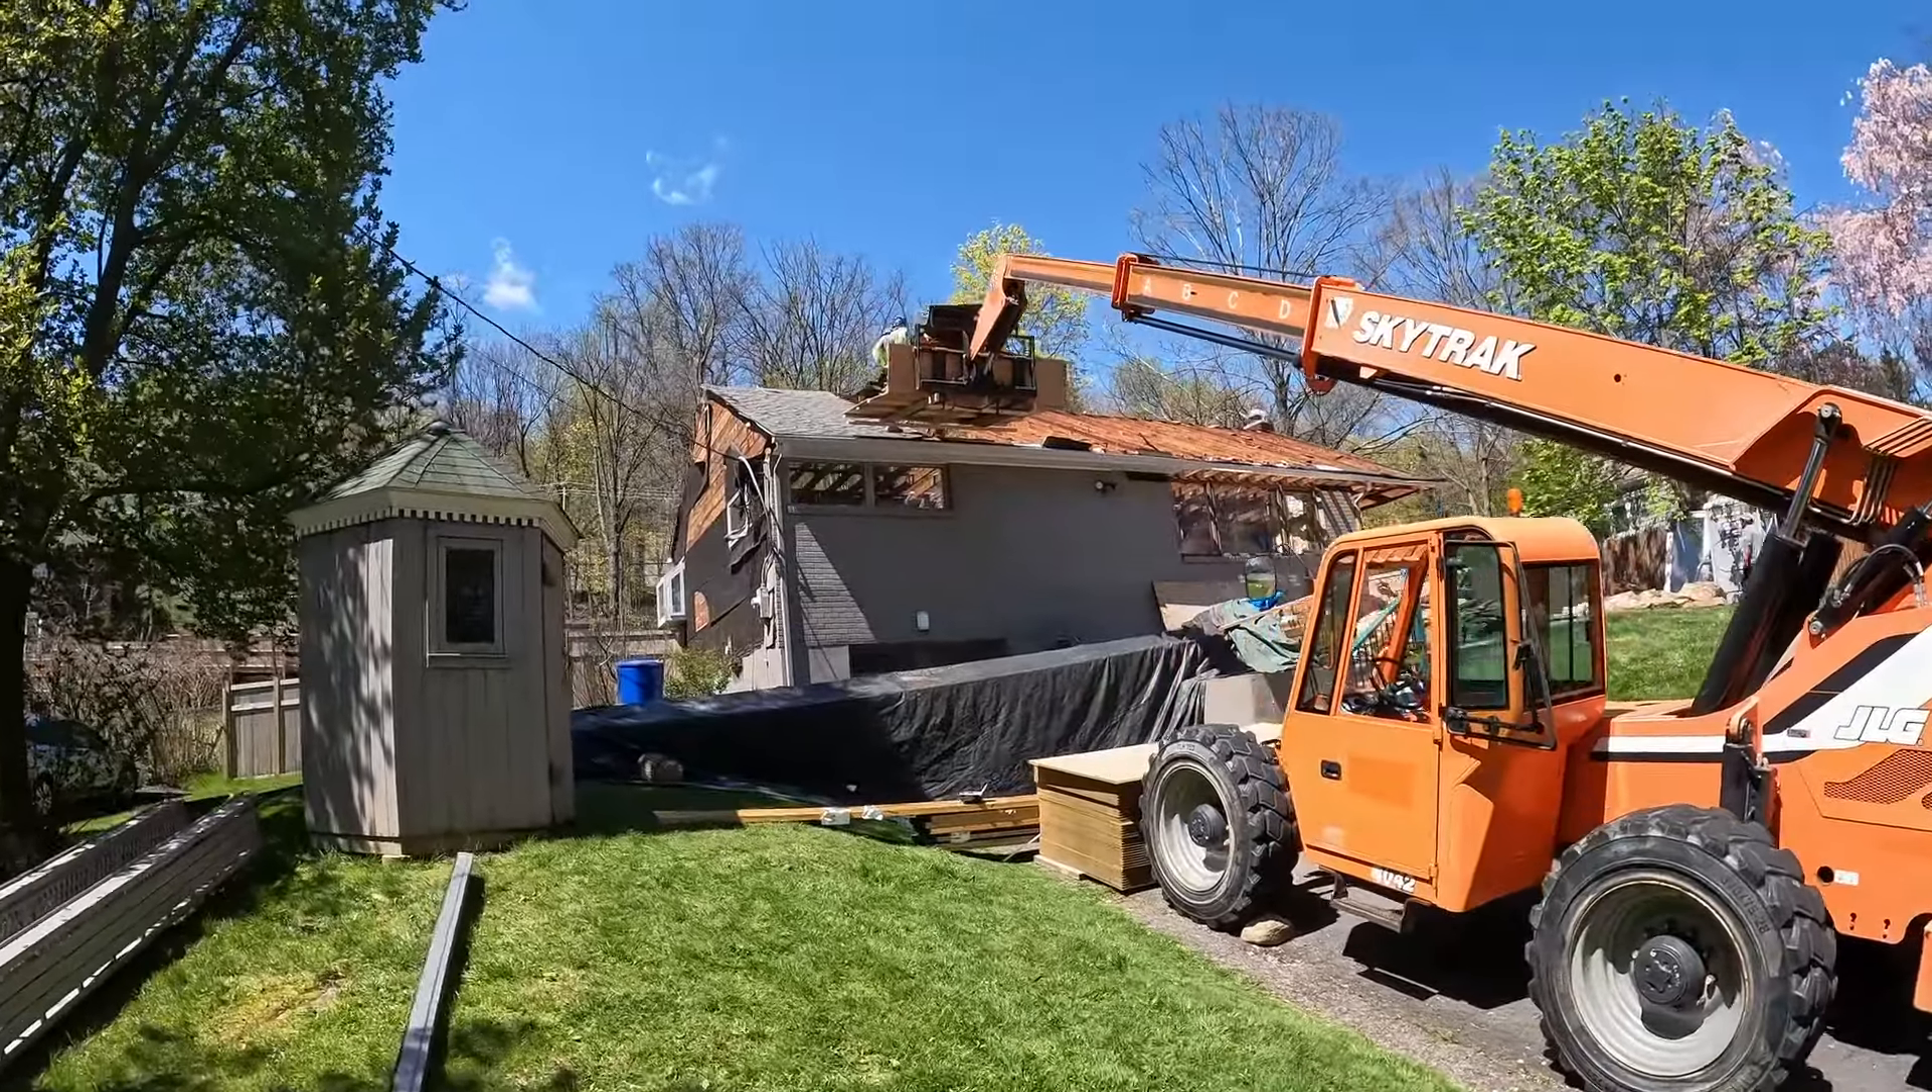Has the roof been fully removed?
No.